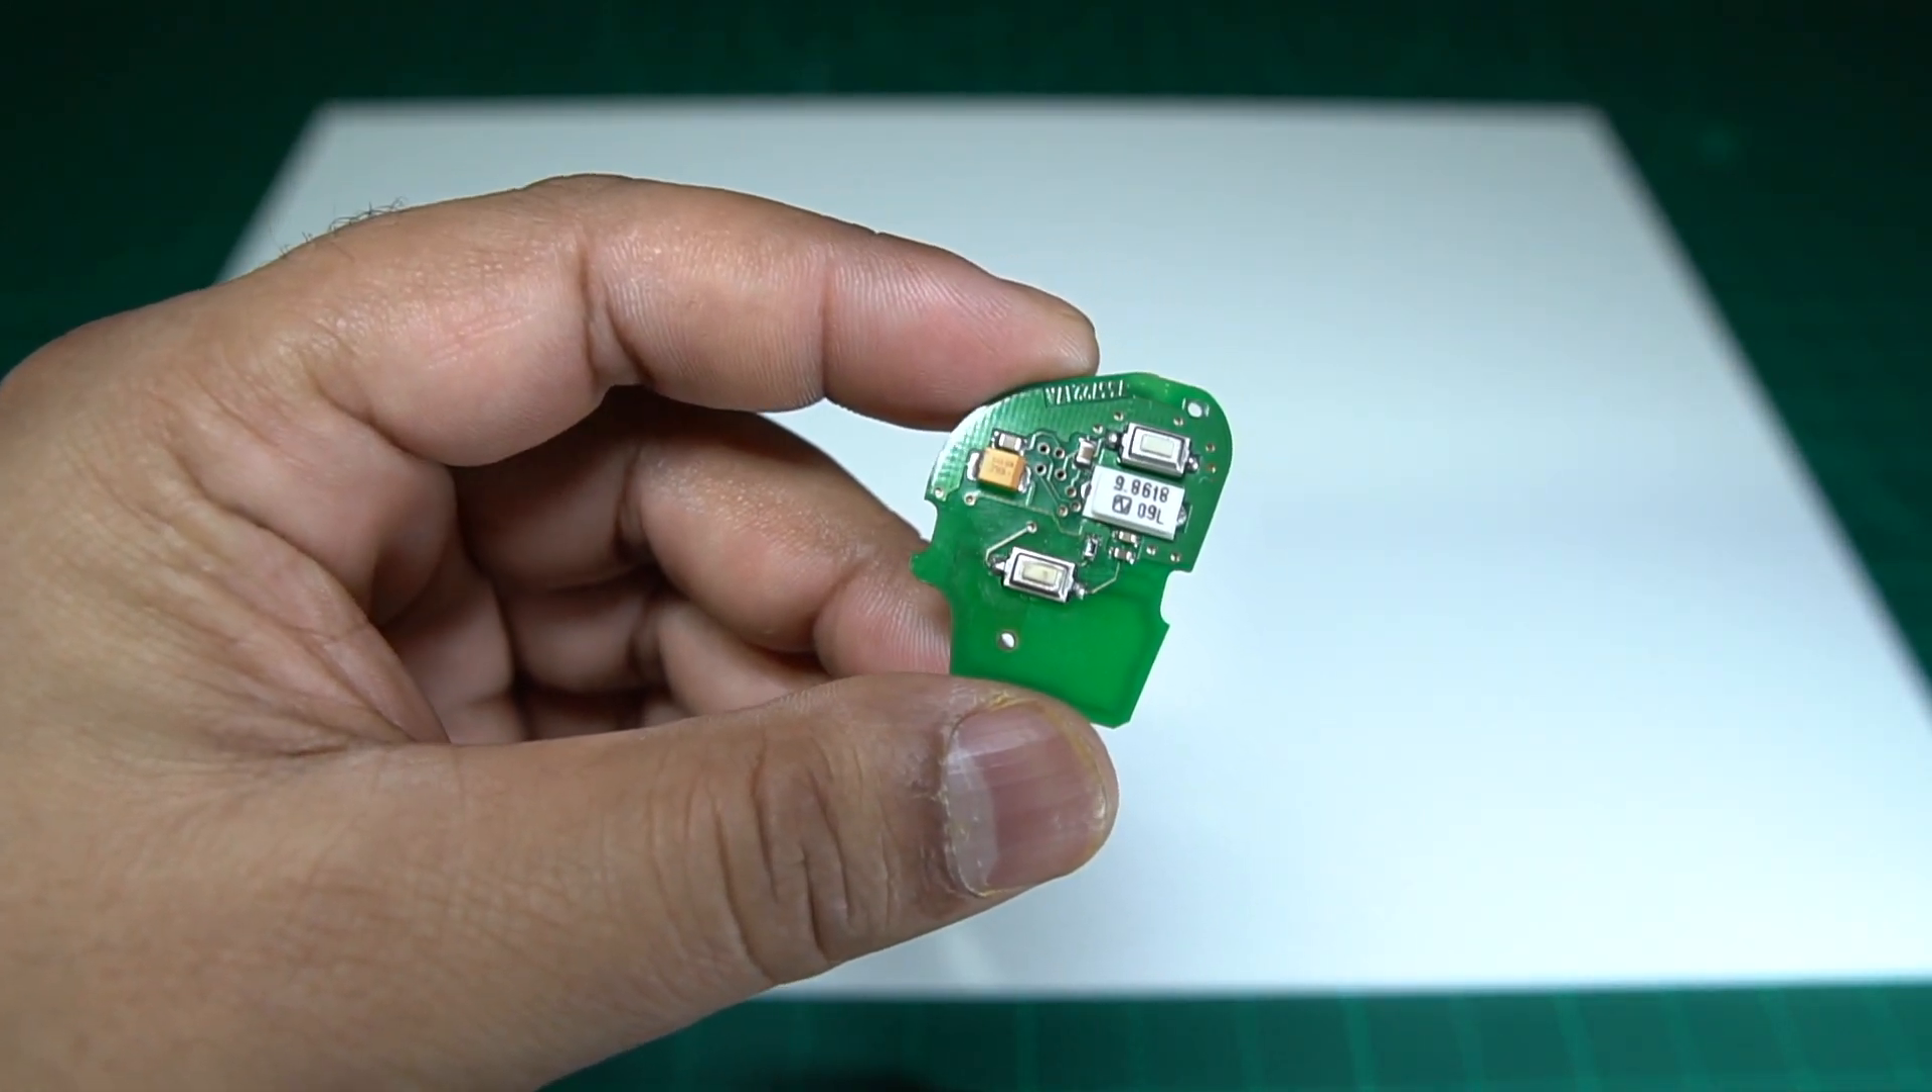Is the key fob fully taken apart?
Yes.